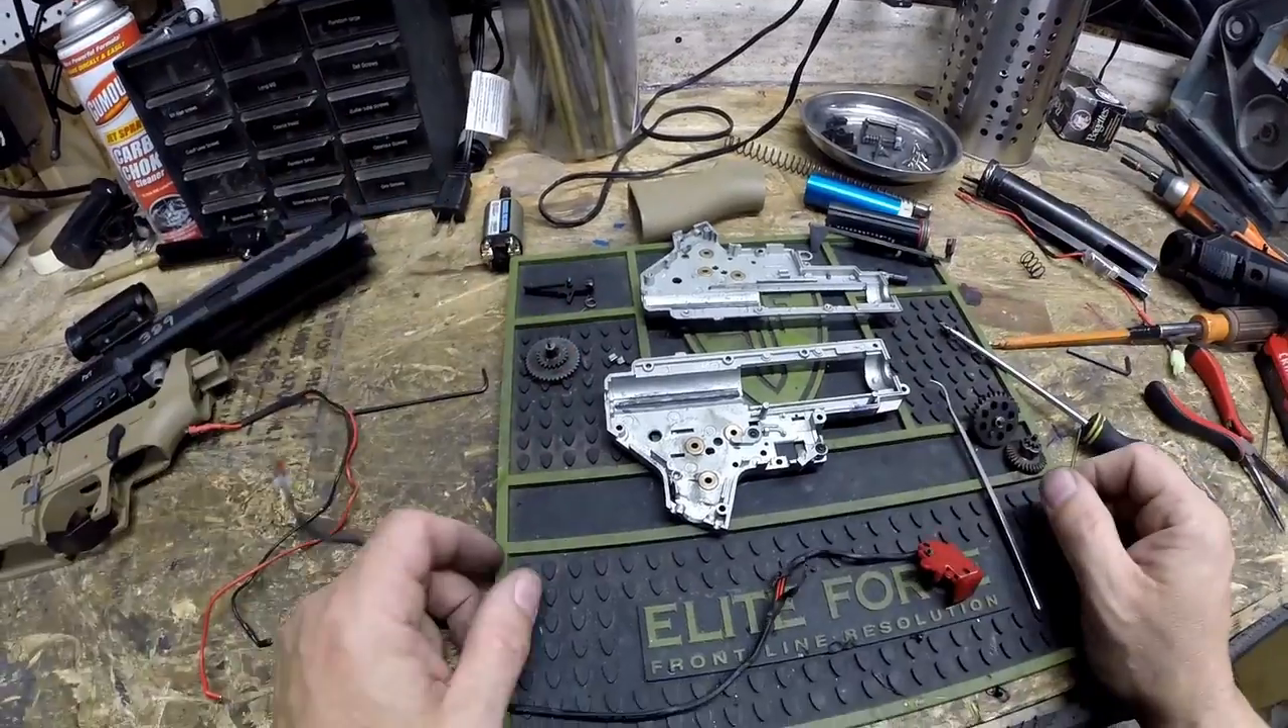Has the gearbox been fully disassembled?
Yes.